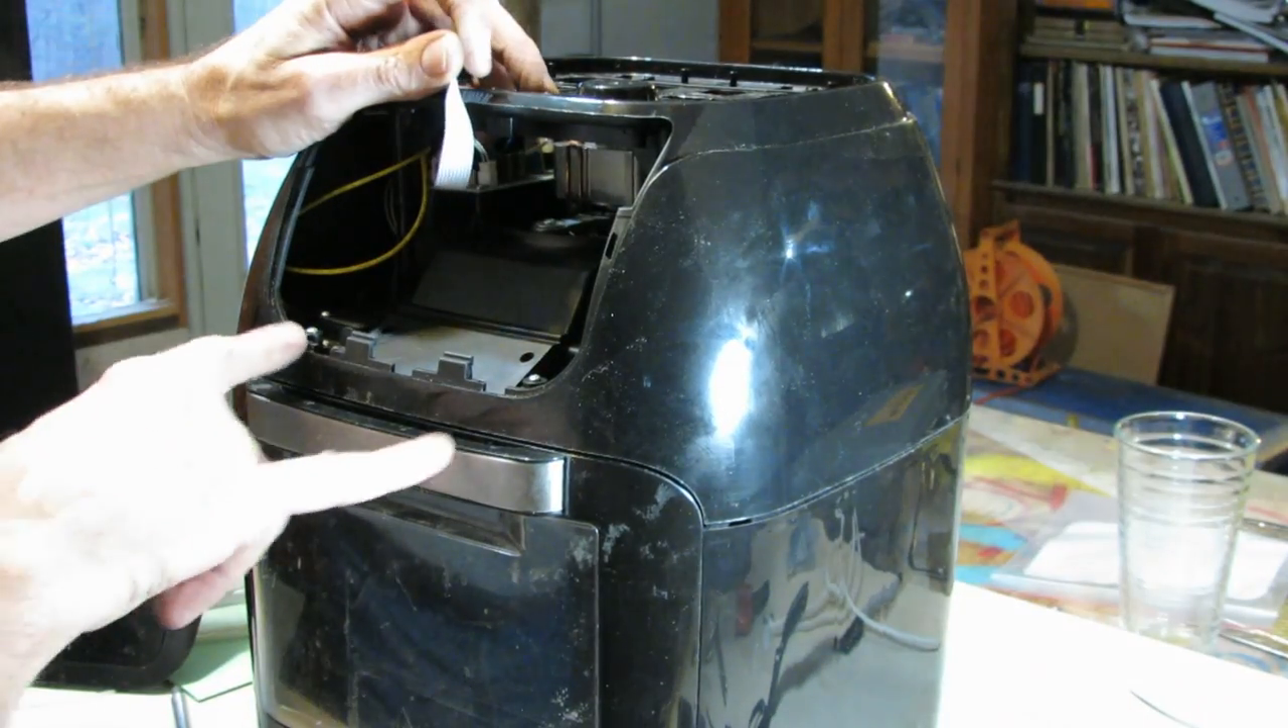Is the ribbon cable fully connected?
No.